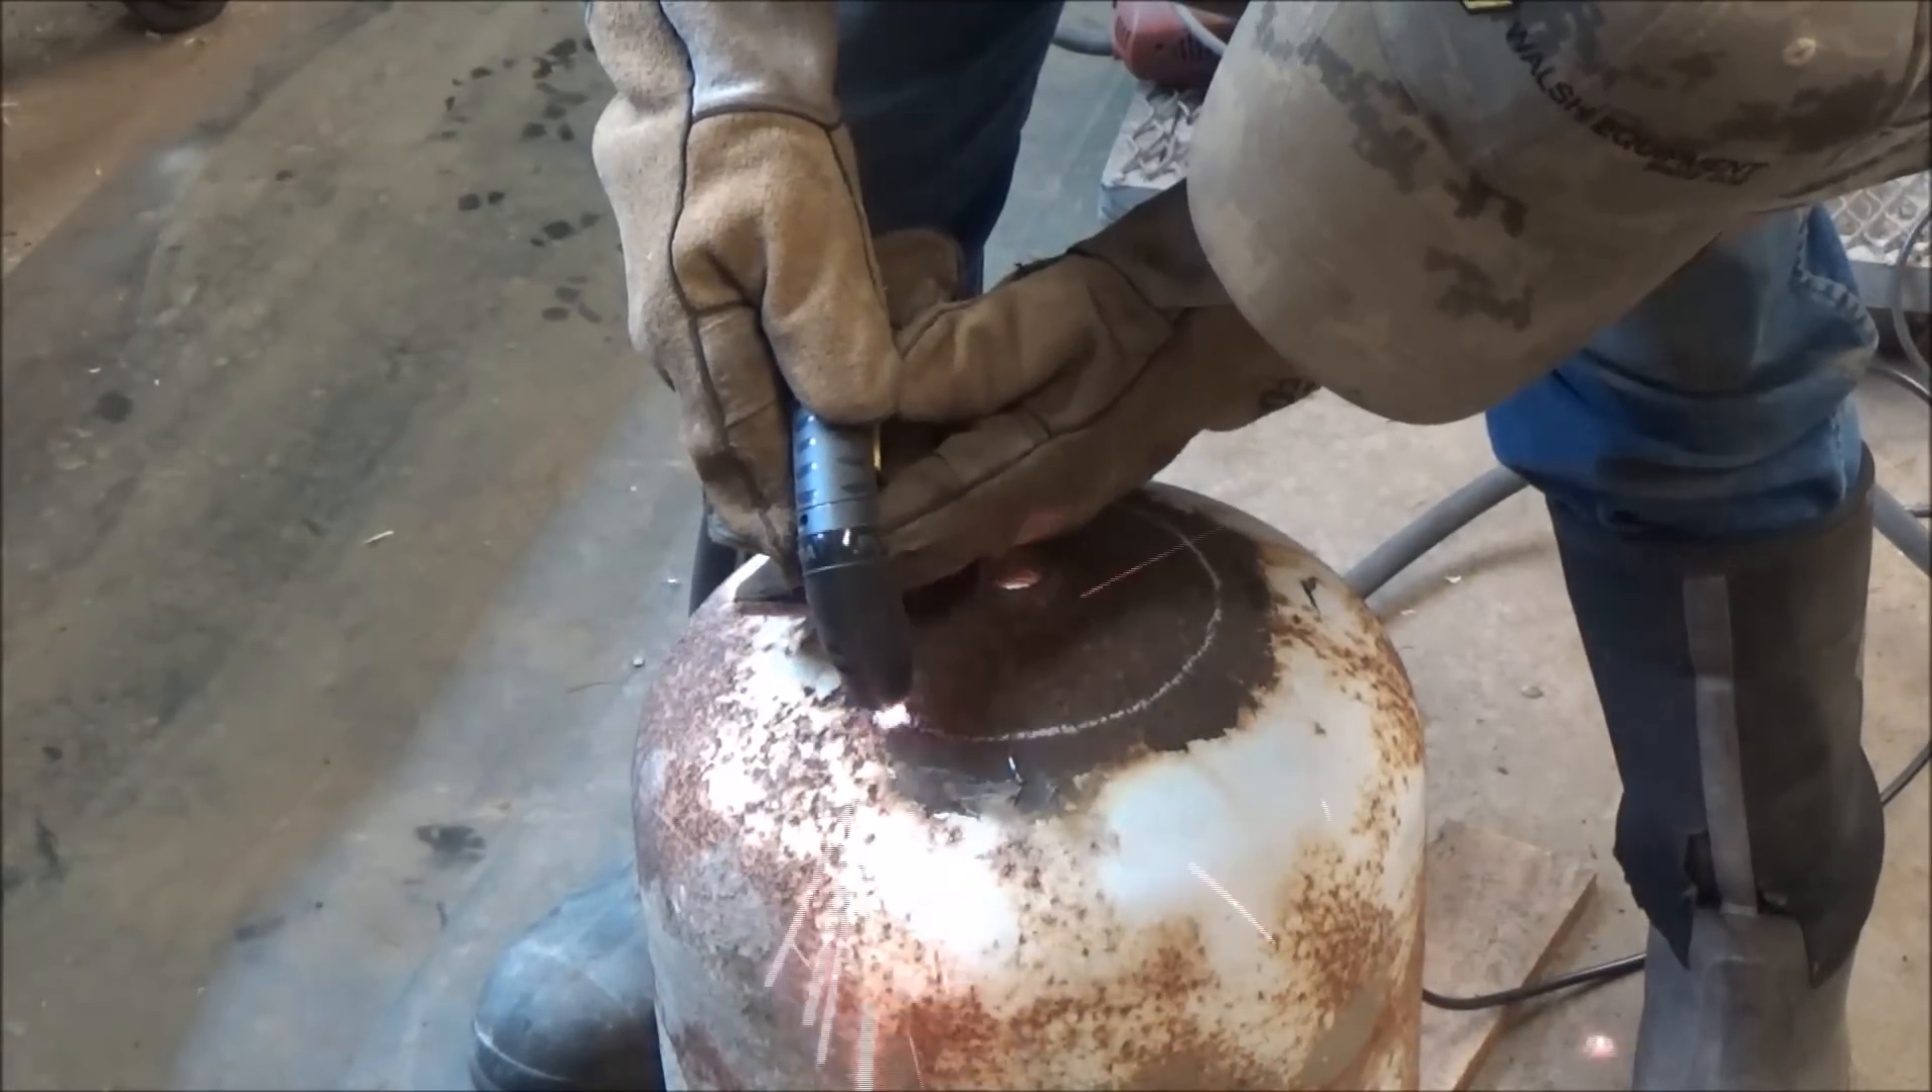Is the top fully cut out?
No.